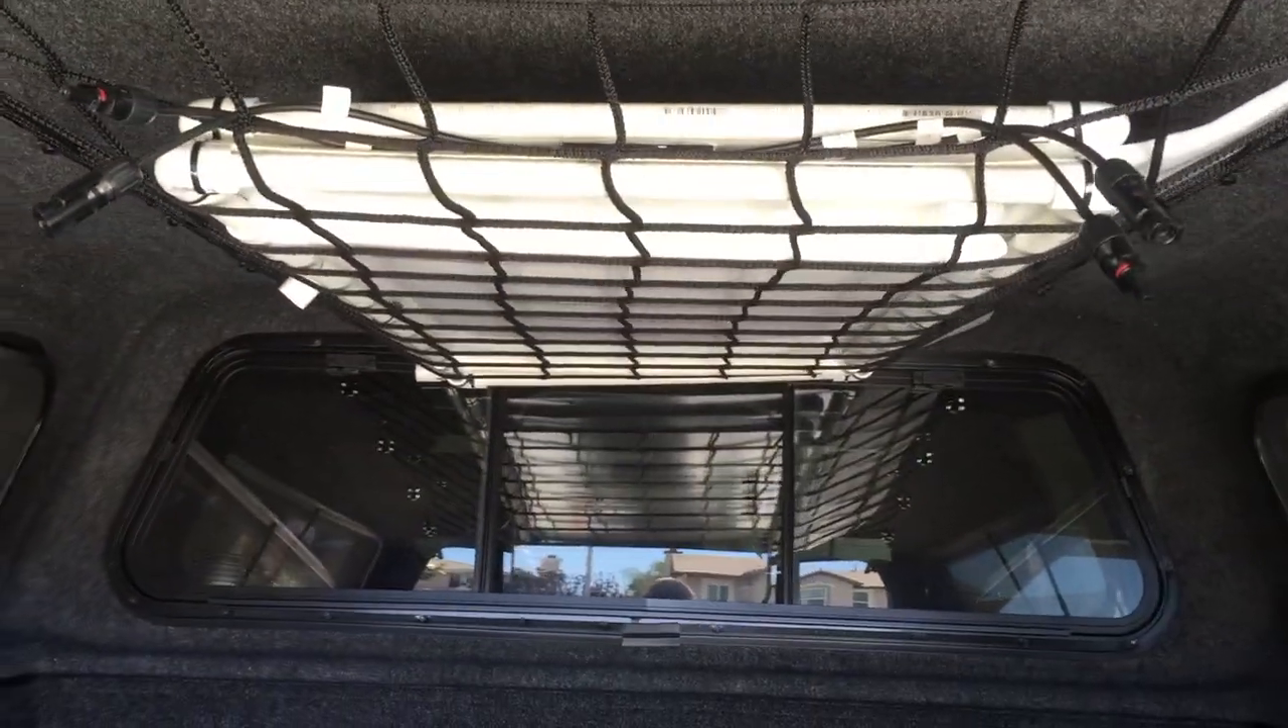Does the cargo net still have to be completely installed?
No.